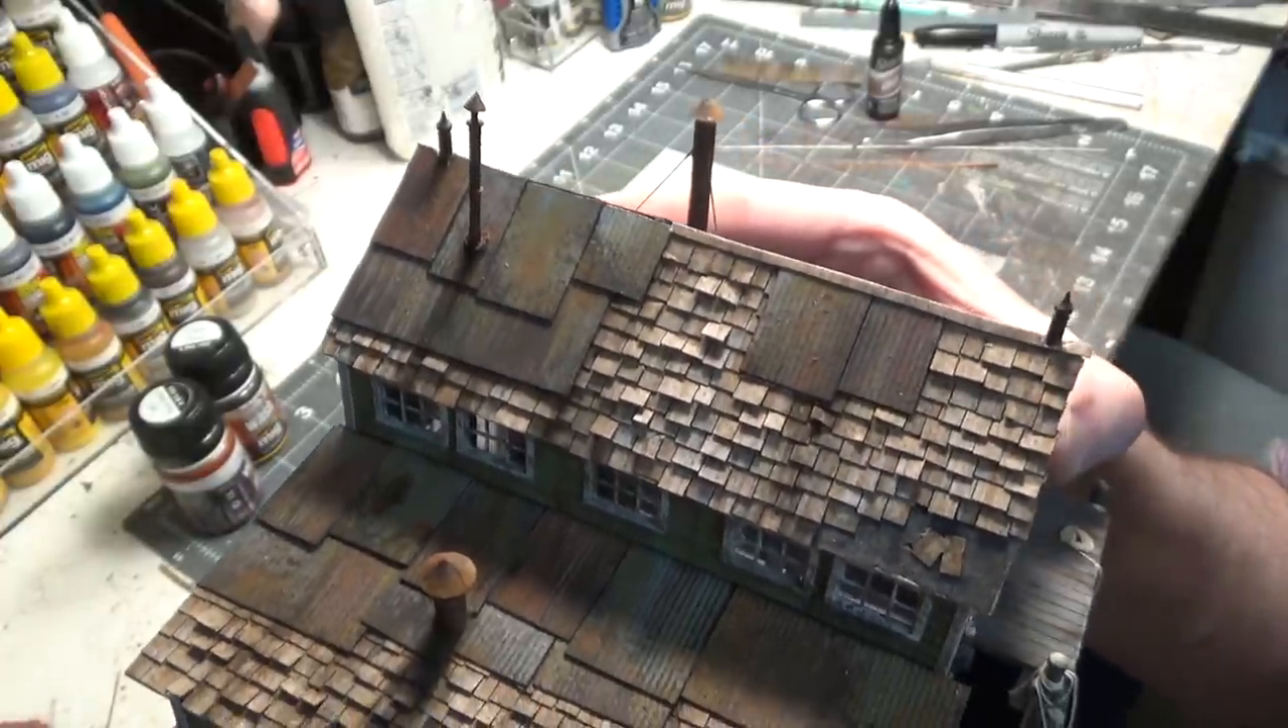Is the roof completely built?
Yes.